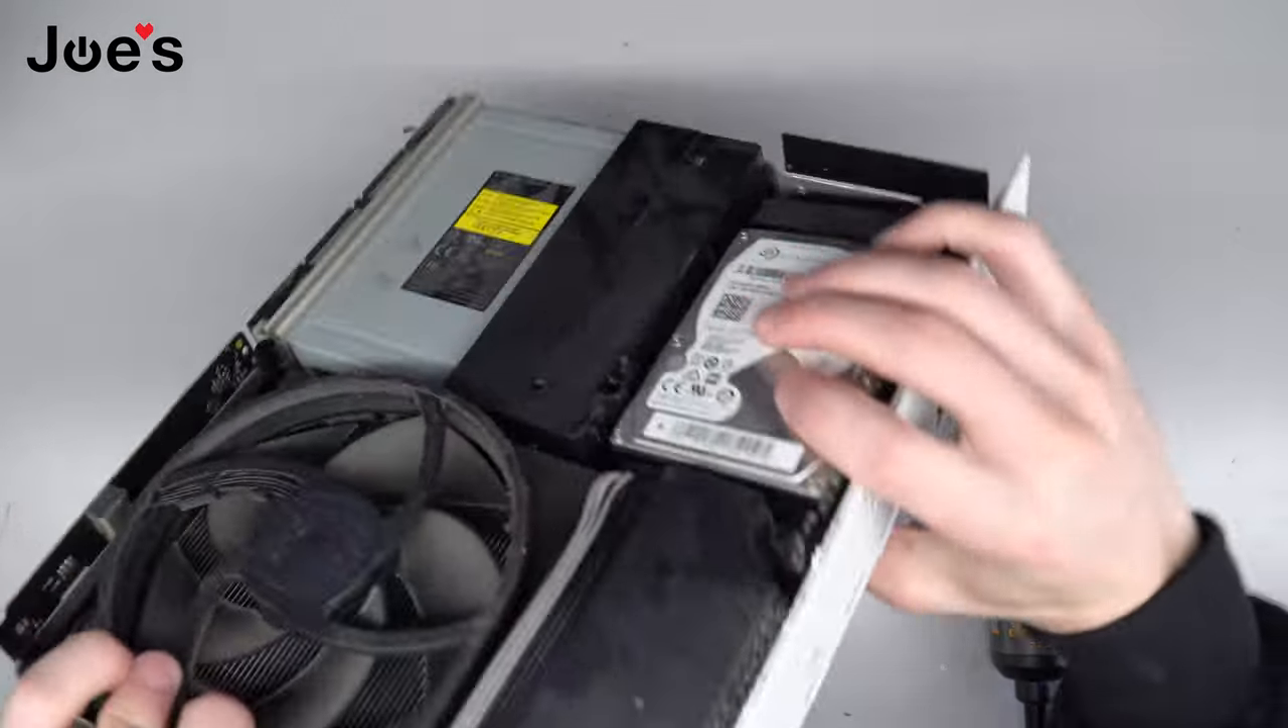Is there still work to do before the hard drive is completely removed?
Yes.